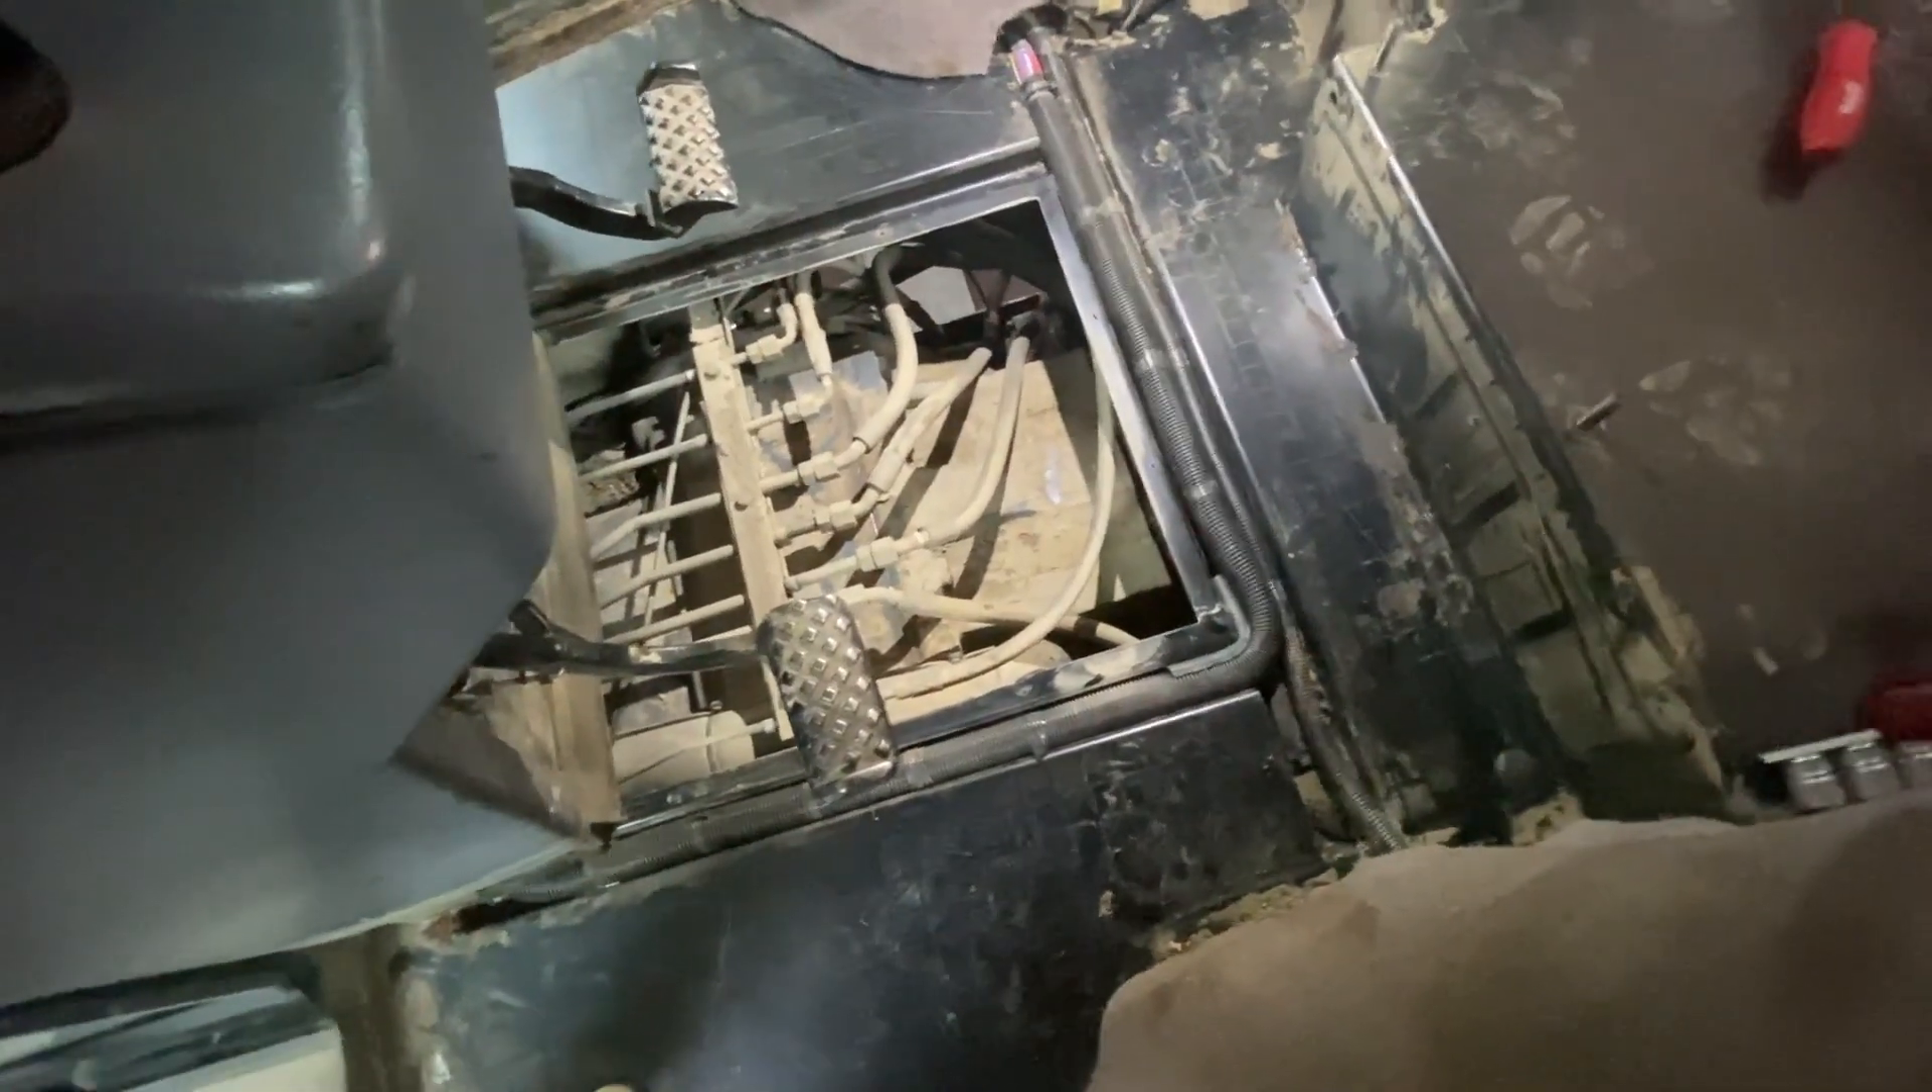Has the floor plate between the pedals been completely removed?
Yes.